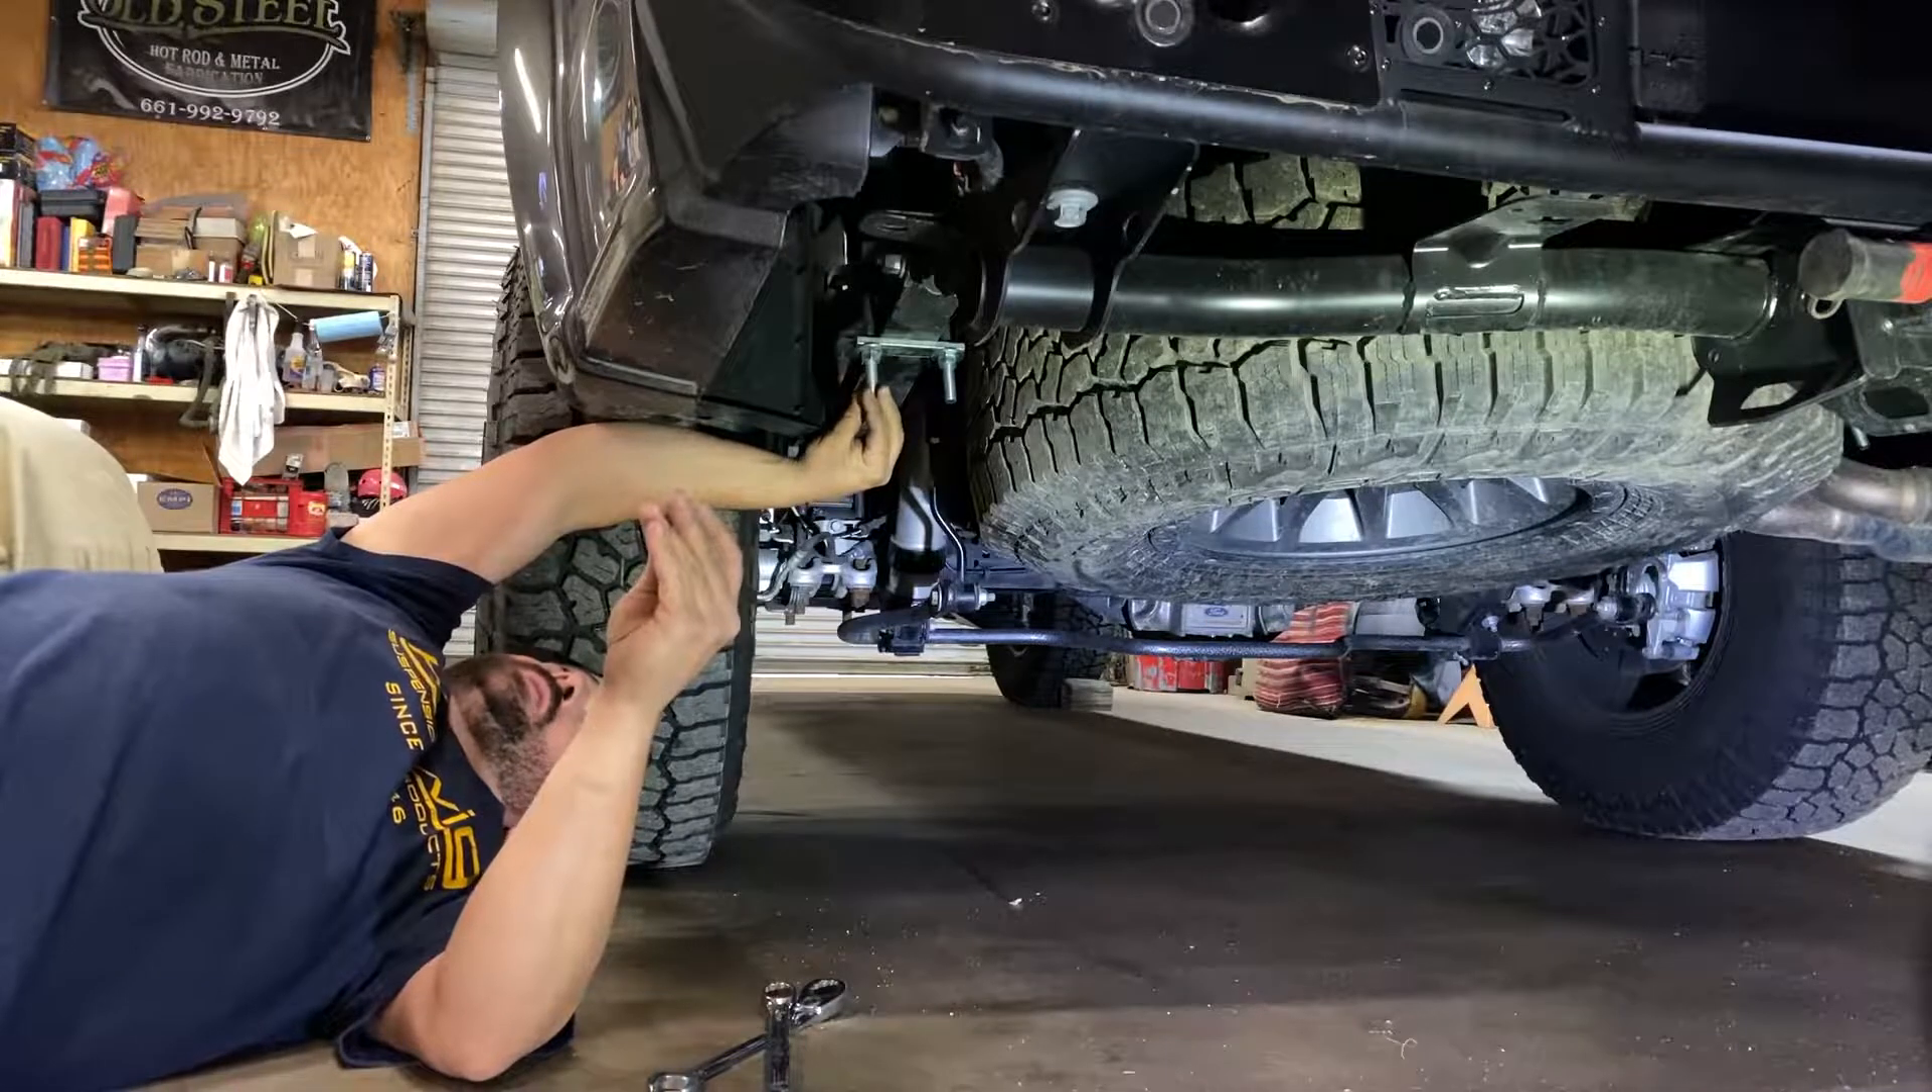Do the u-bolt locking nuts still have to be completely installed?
Yes.